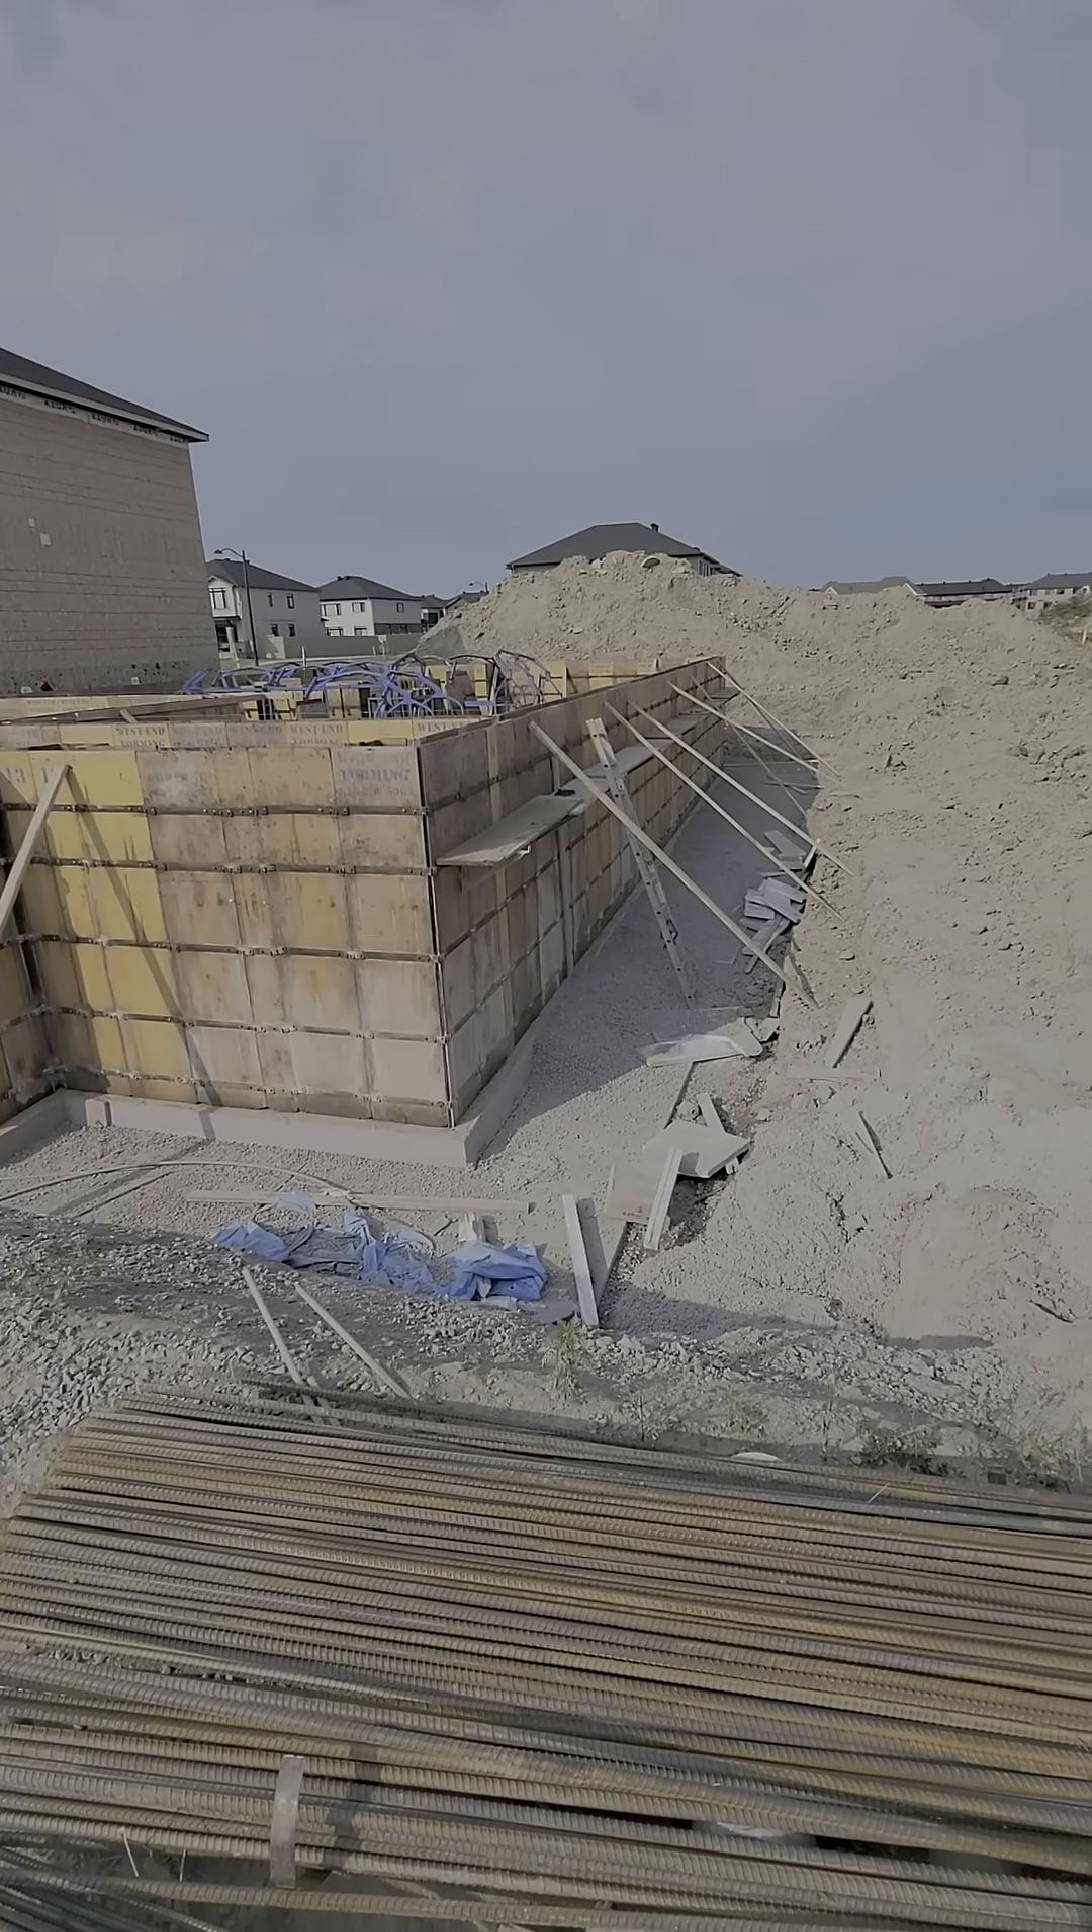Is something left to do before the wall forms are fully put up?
No.